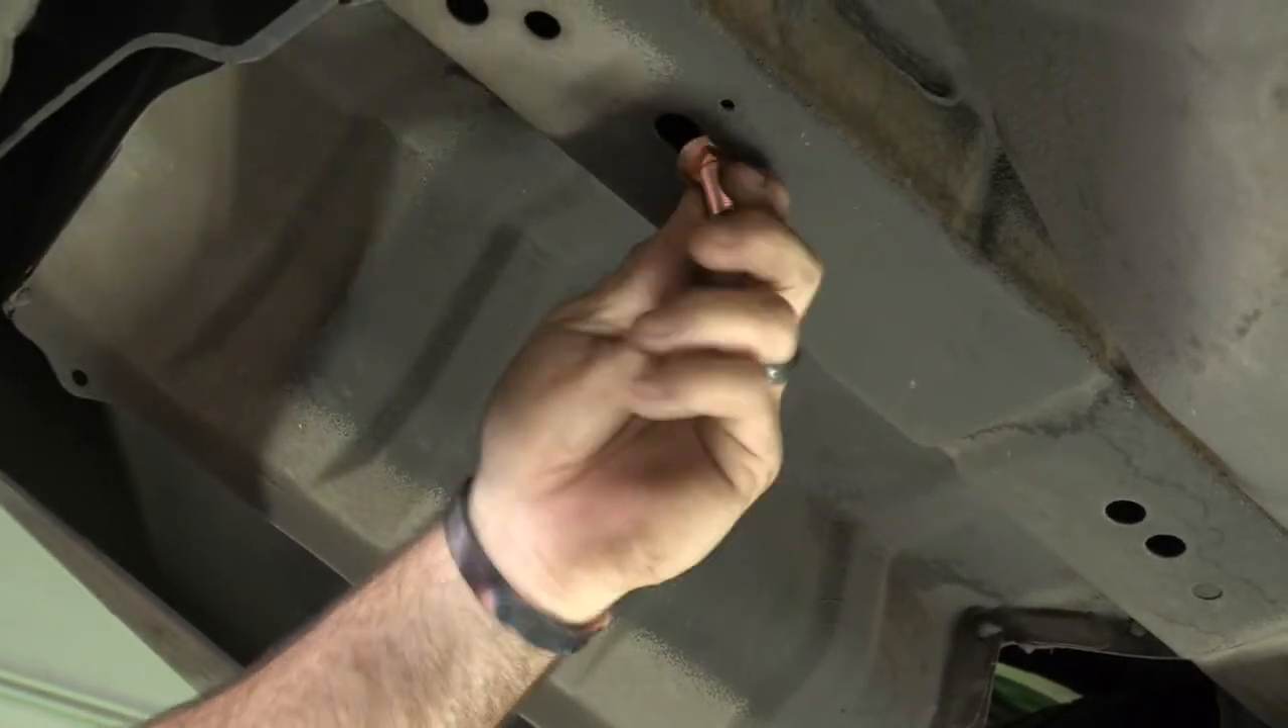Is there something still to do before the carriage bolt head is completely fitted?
Yes.